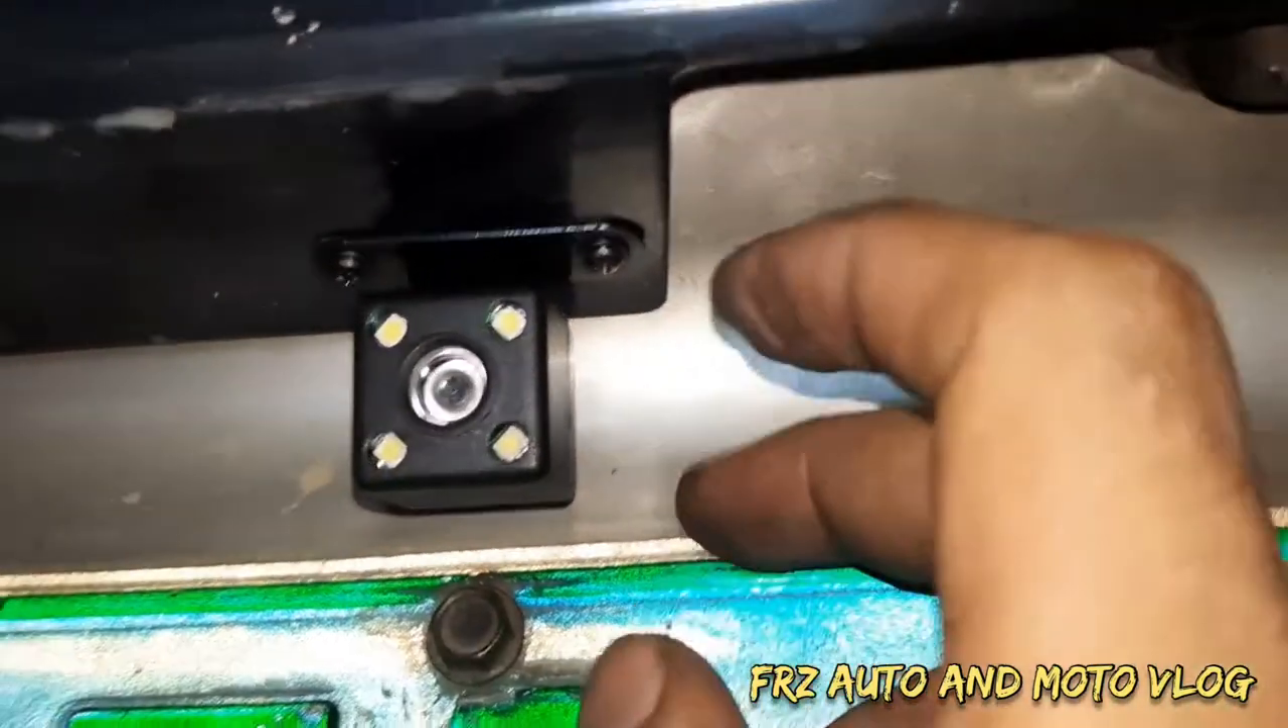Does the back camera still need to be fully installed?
No.